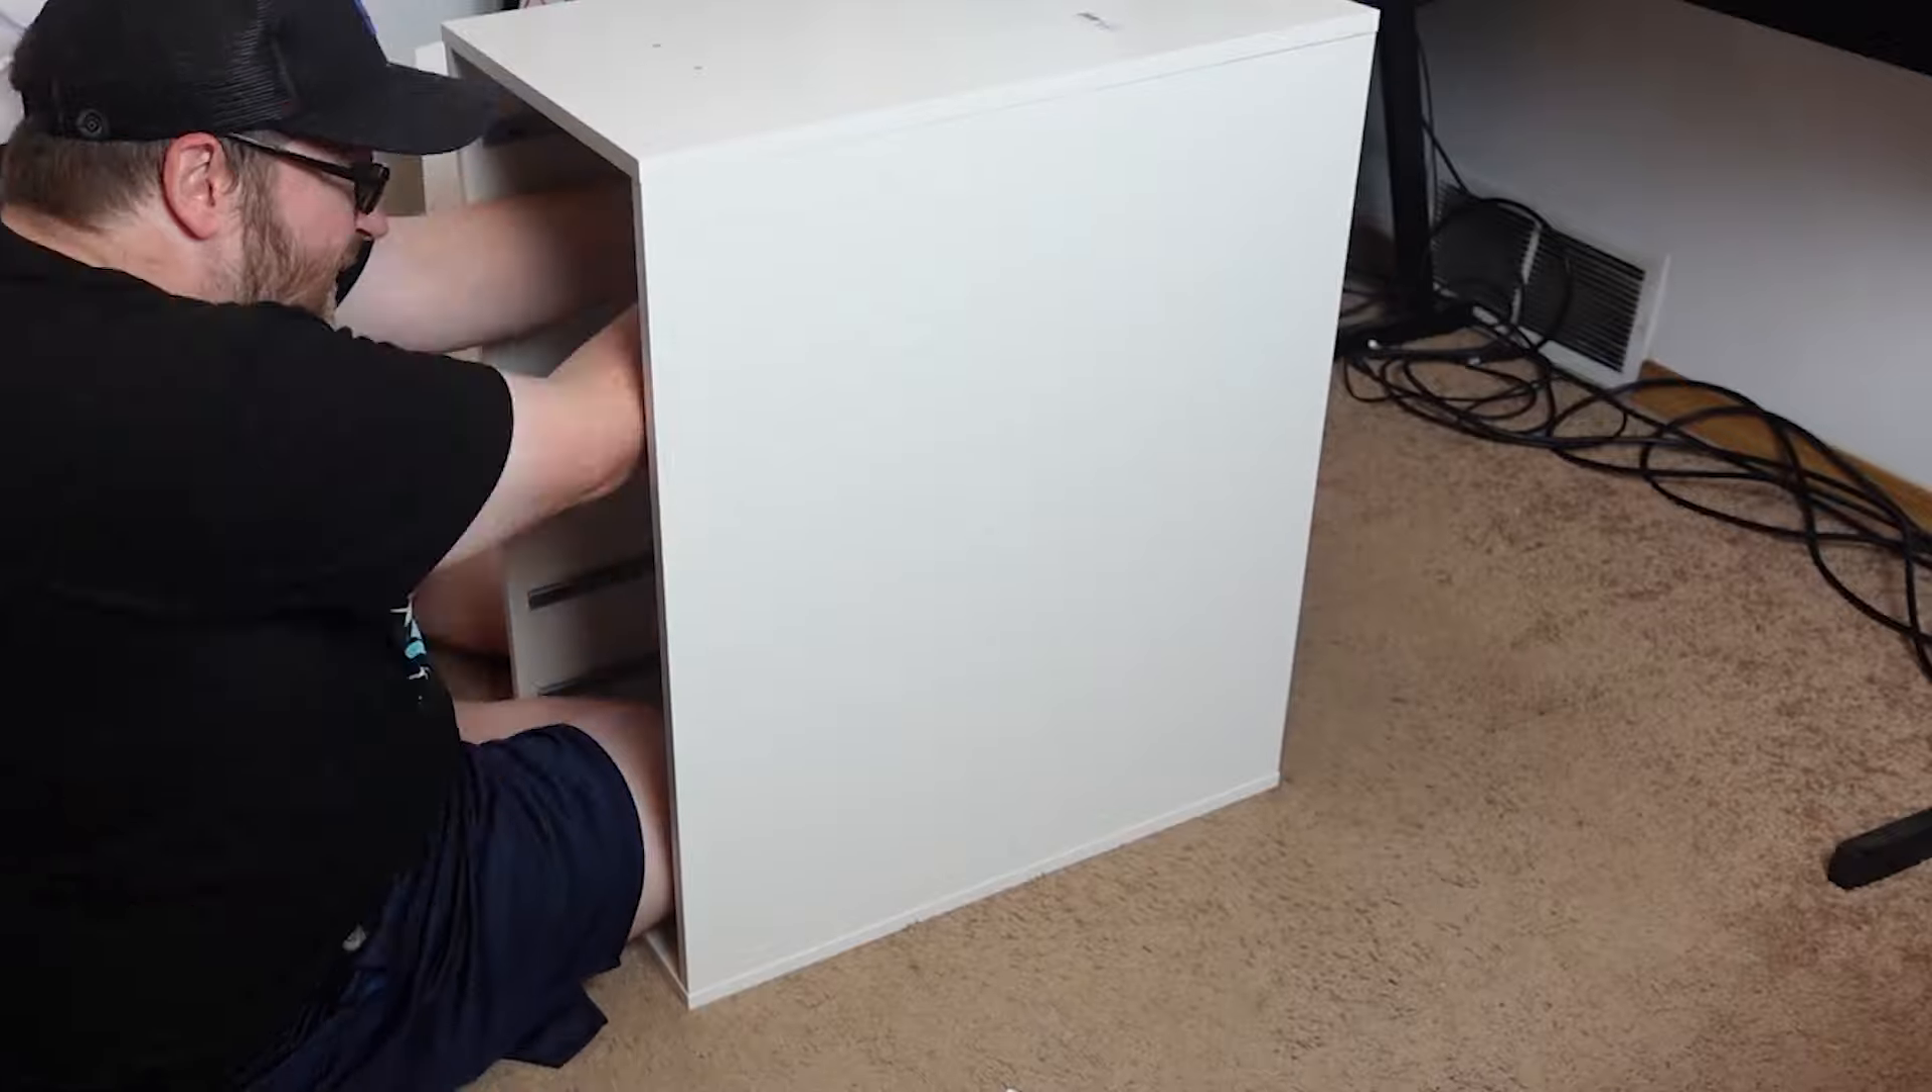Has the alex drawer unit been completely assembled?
No.